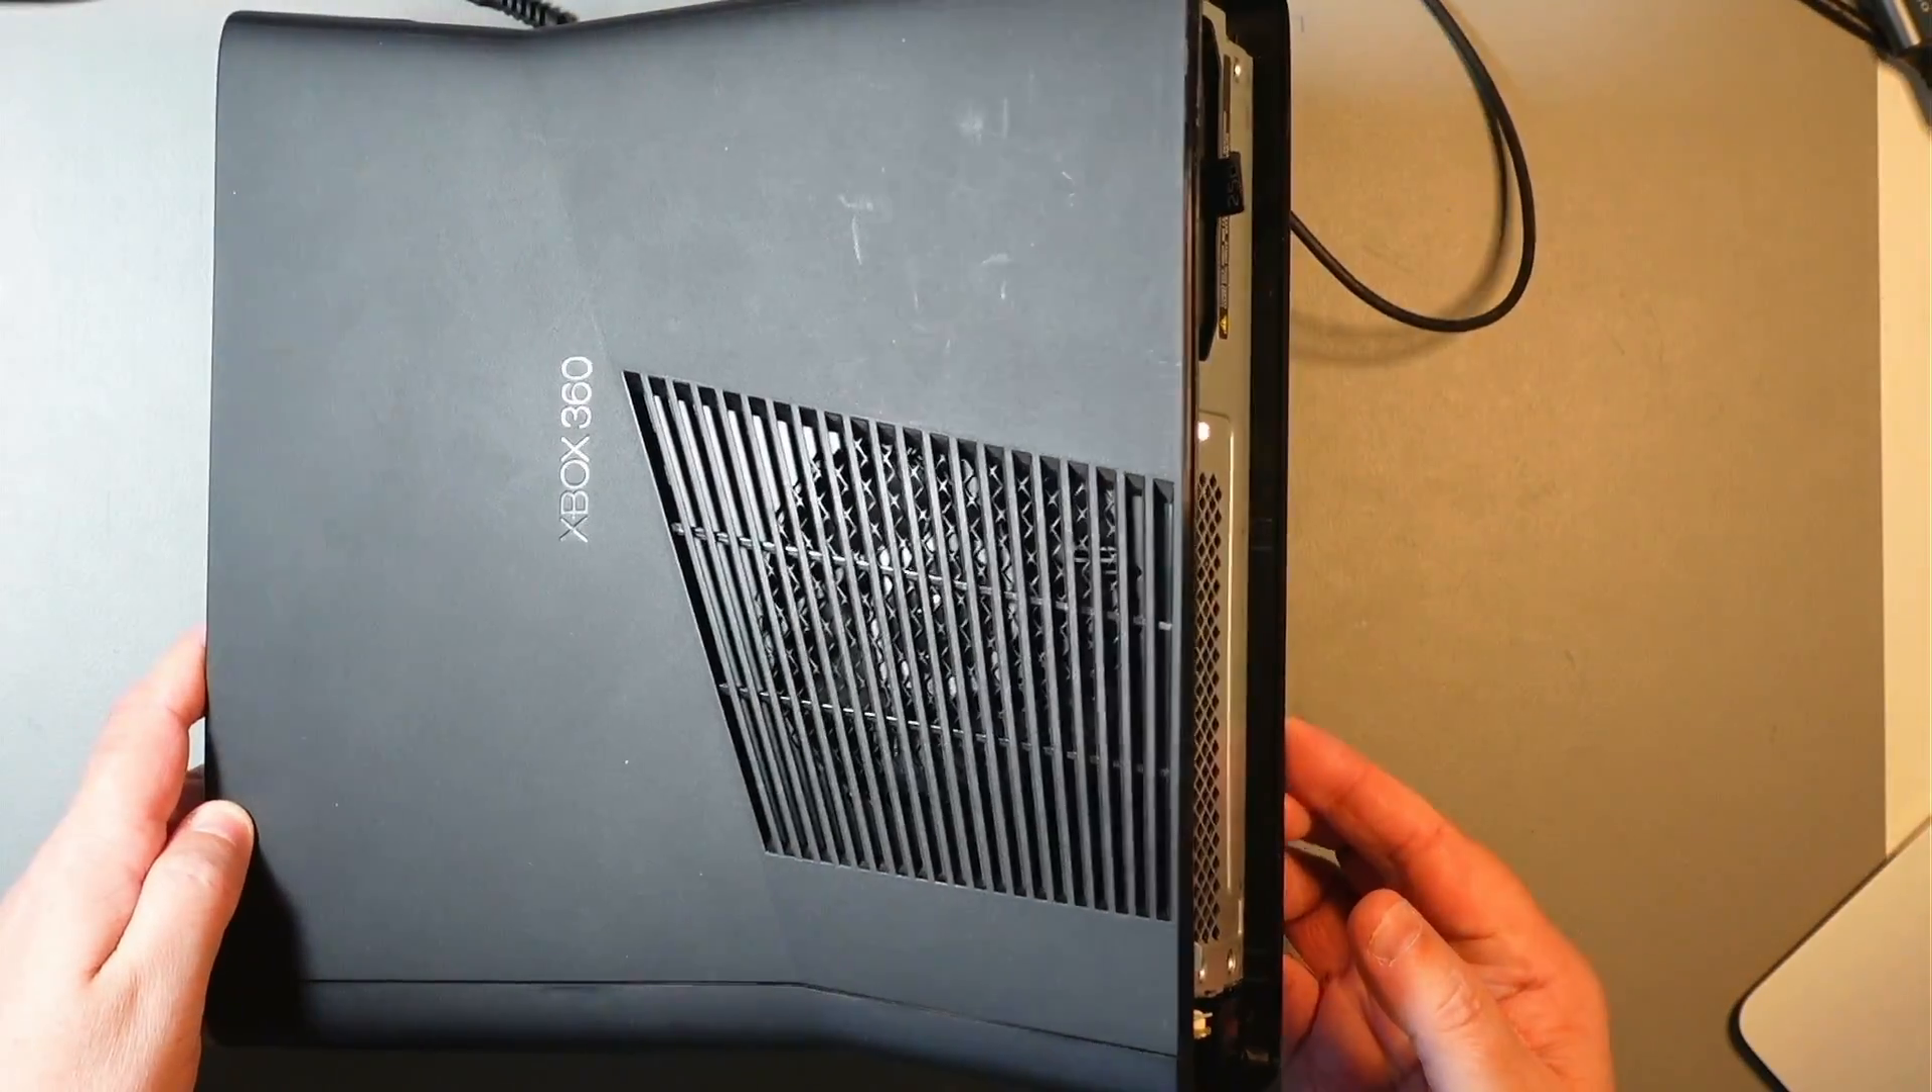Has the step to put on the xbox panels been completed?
No.